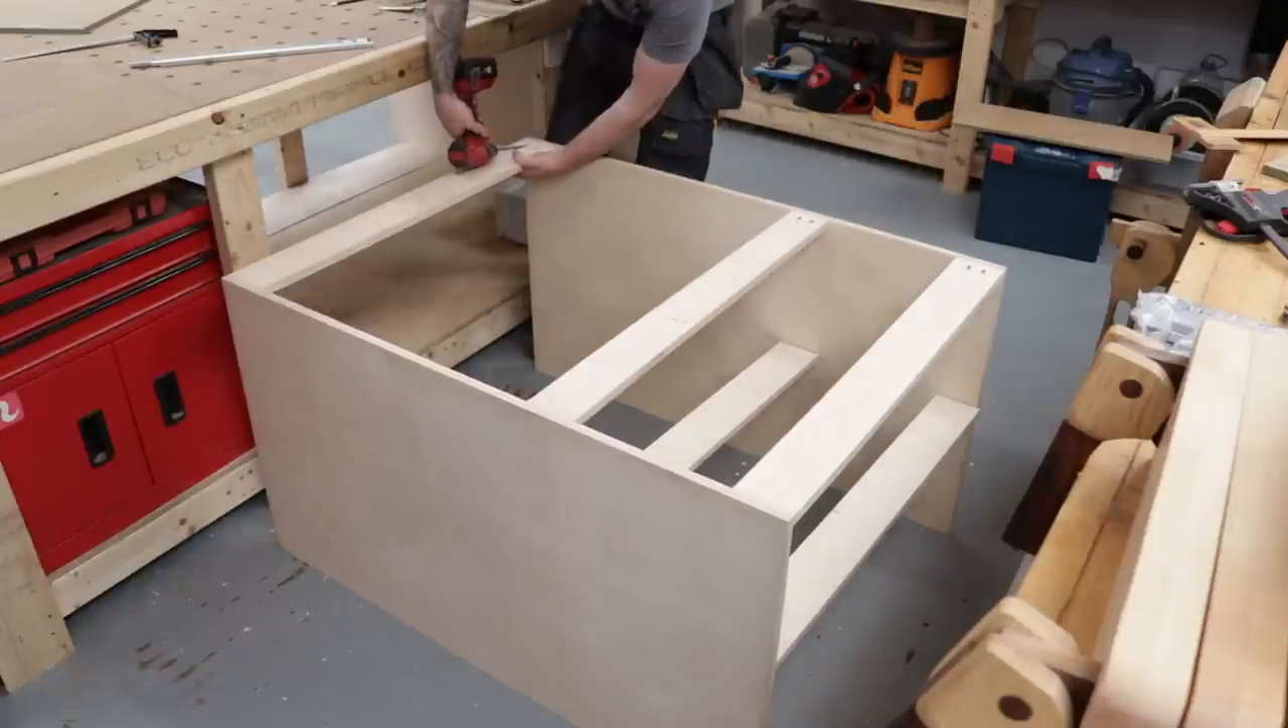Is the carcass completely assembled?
No.